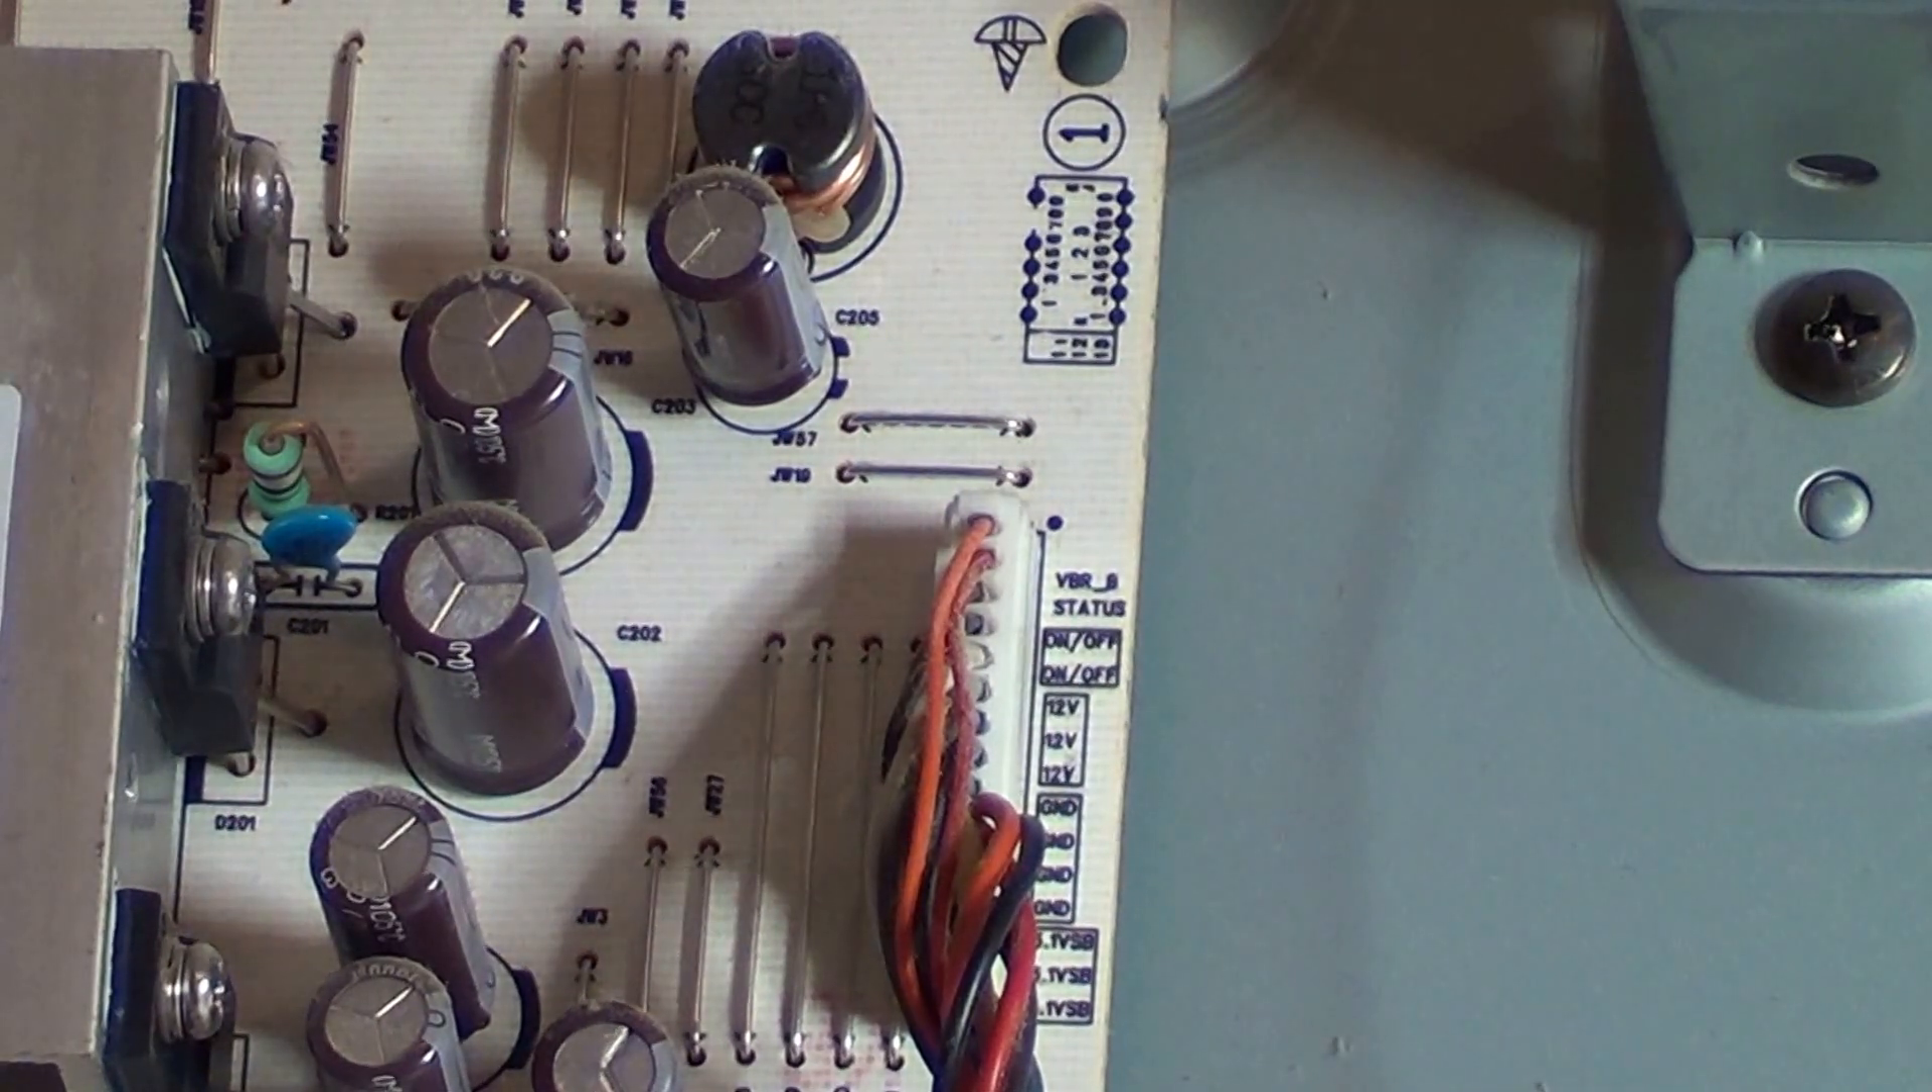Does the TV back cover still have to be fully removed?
No.